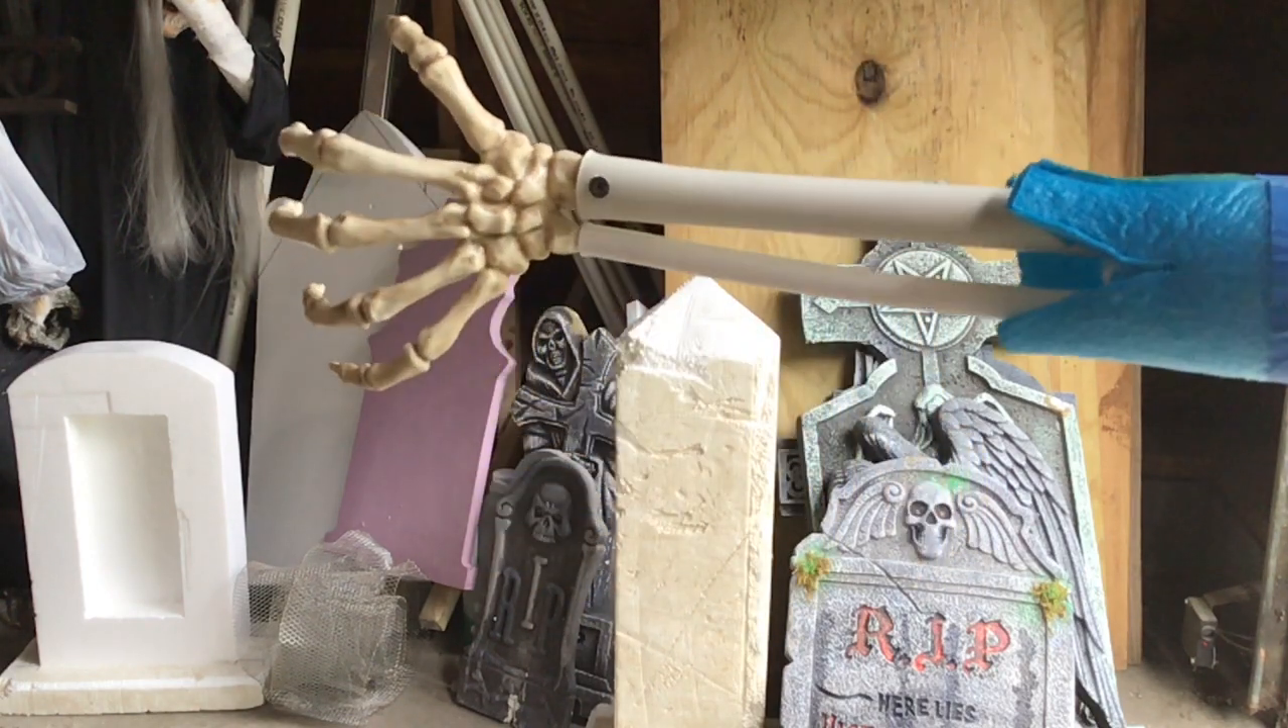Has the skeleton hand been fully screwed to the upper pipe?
Yes.